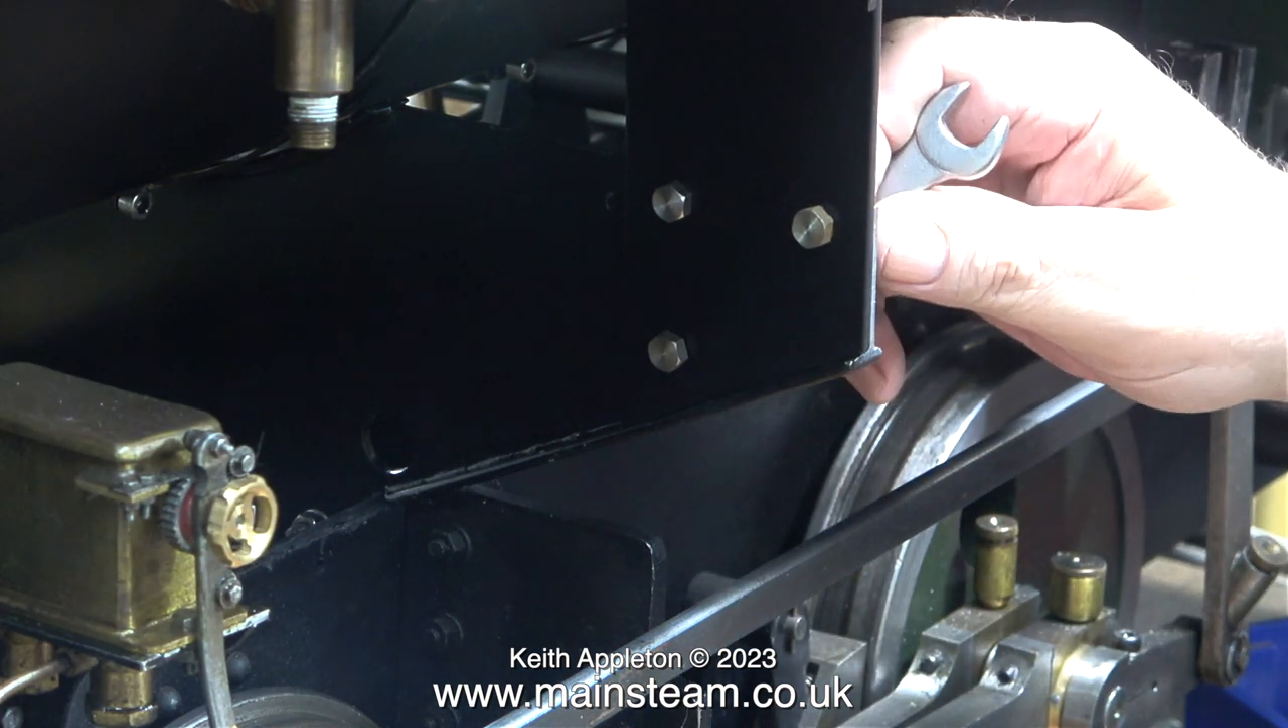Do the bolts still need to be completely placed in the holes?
No.